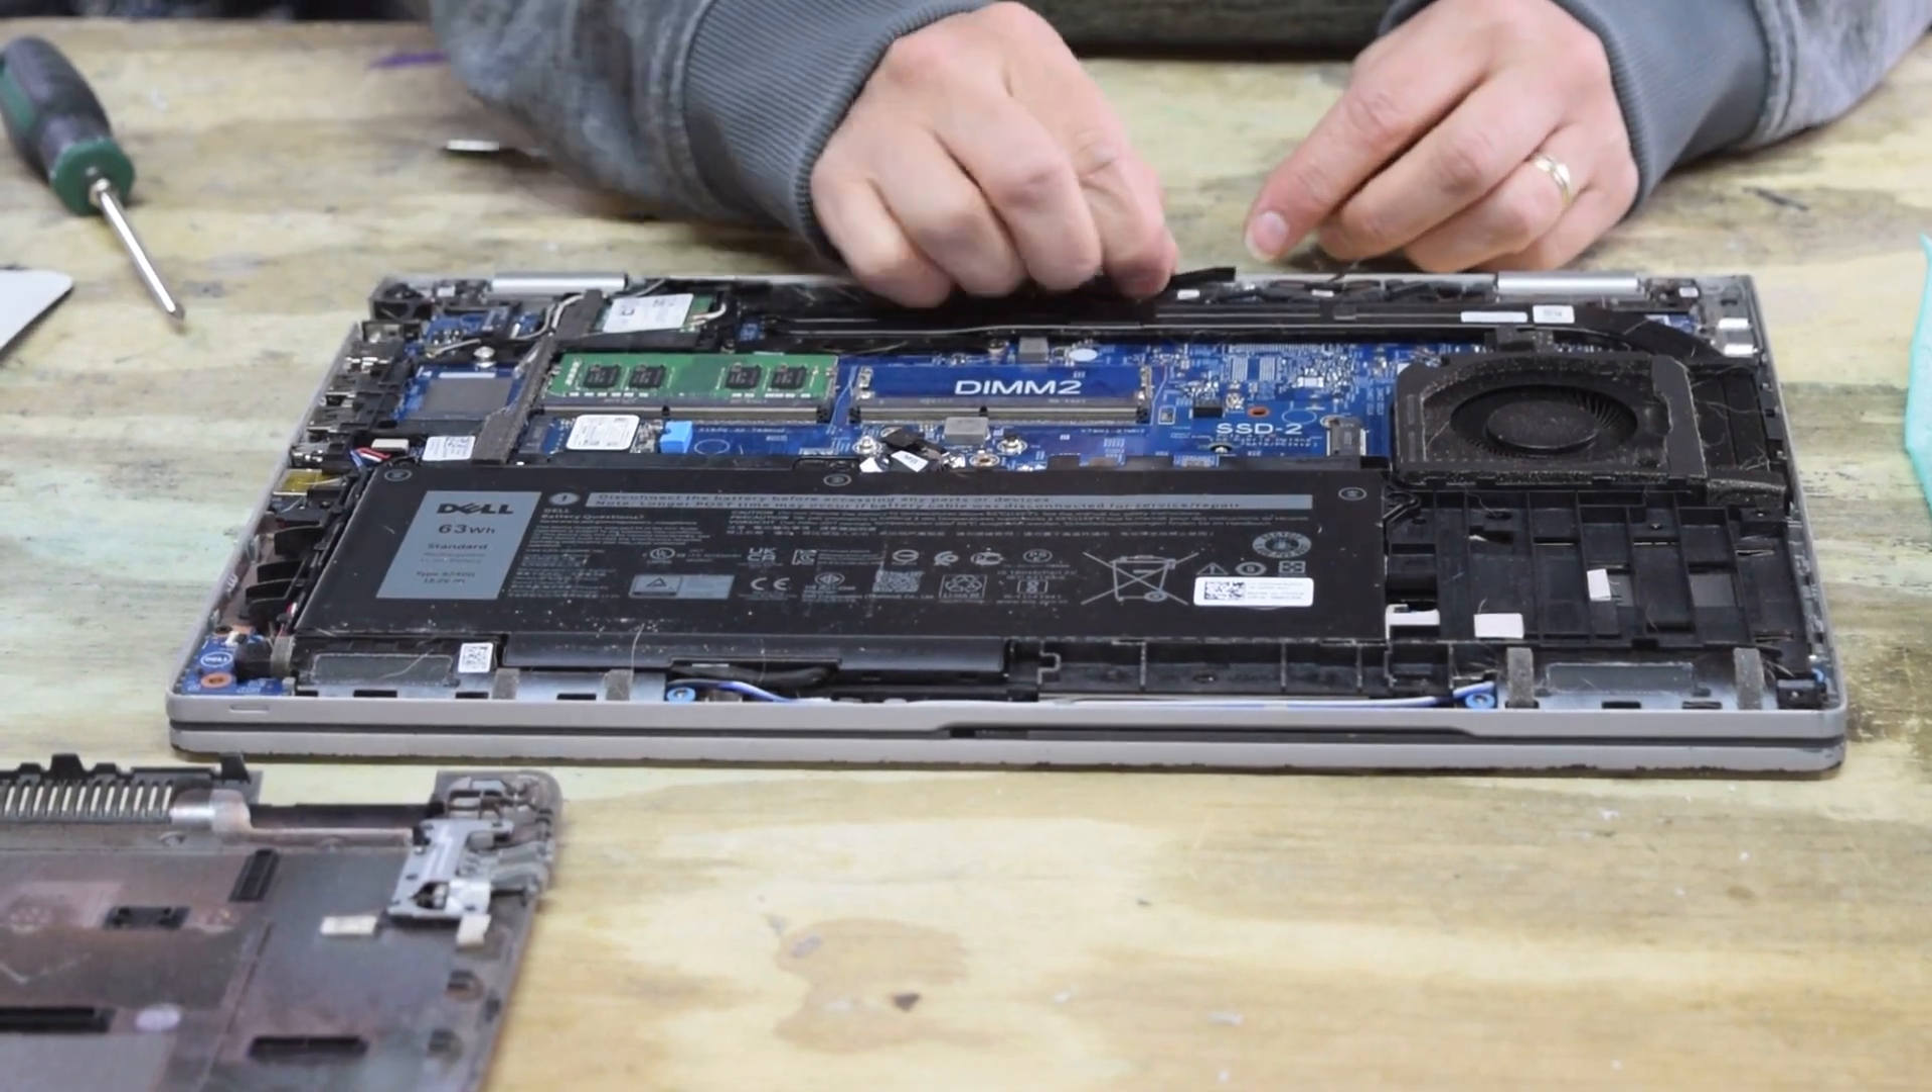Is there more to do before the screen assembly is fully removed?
Yes.